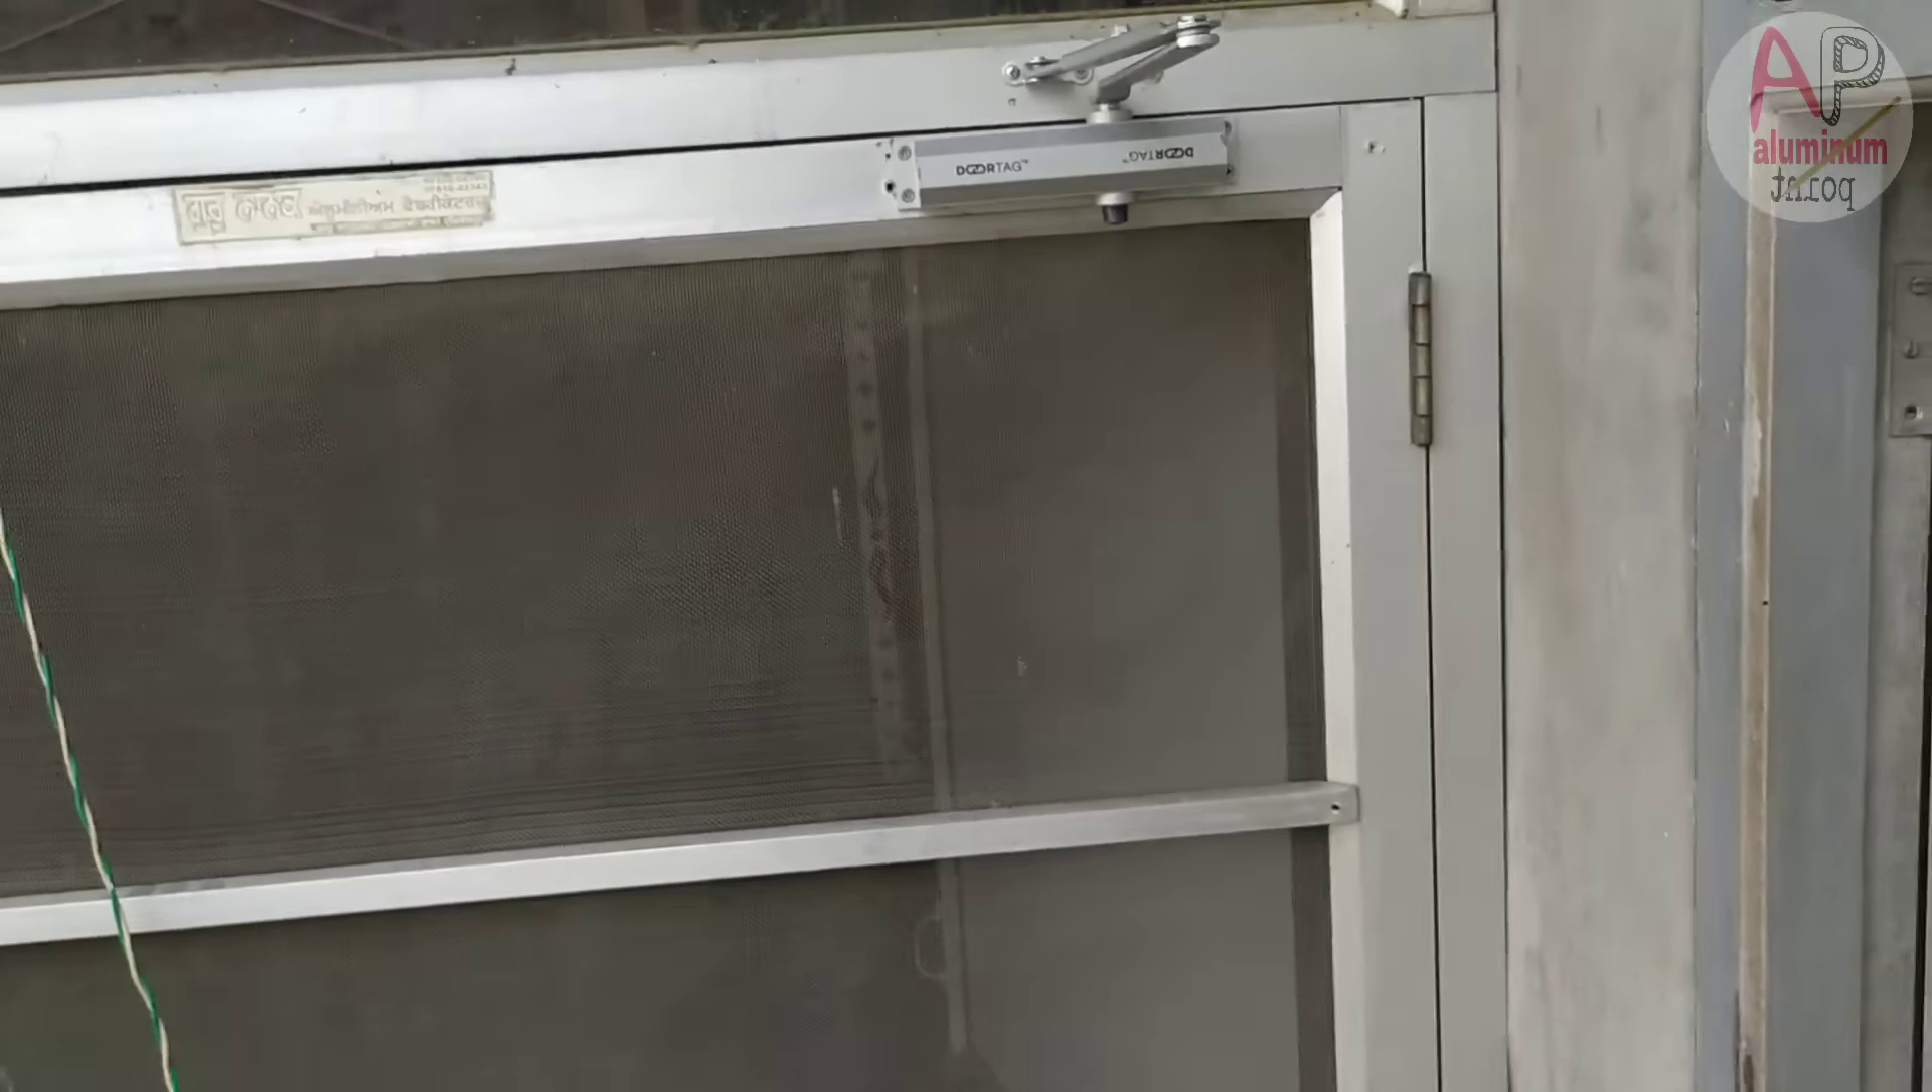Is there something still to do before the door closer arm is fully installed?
No.